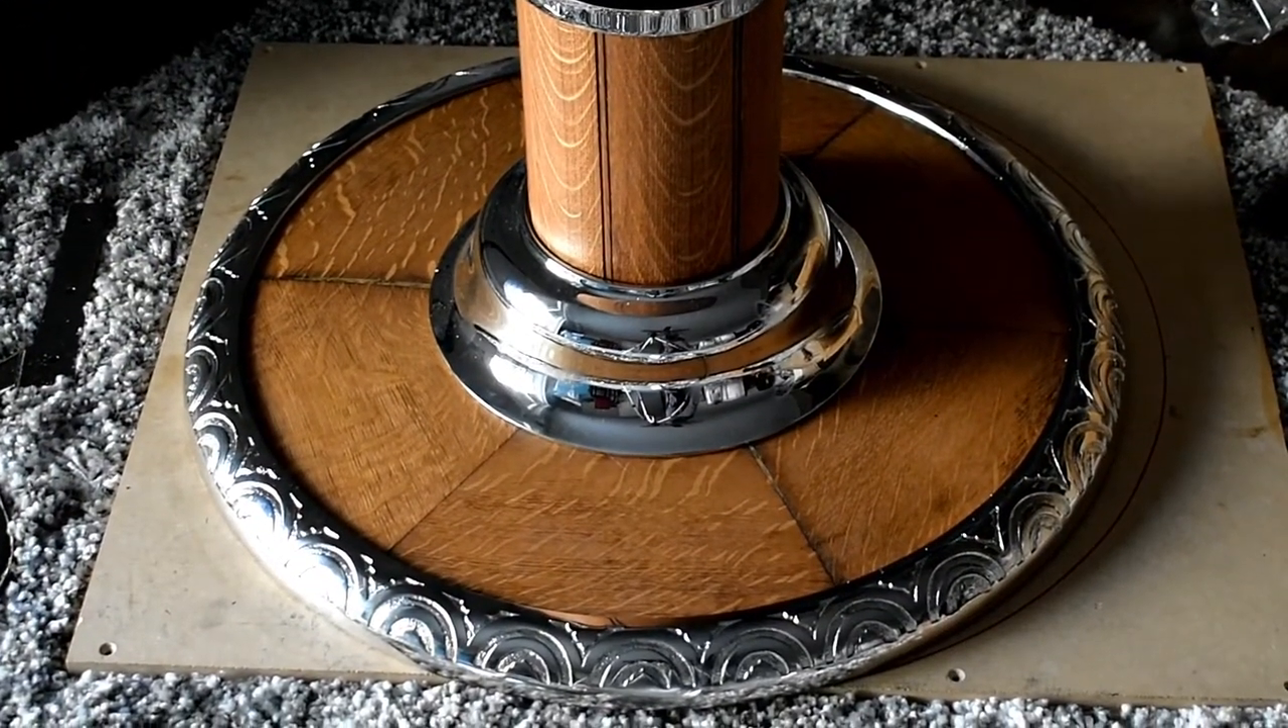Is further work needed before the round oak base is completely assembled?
No.